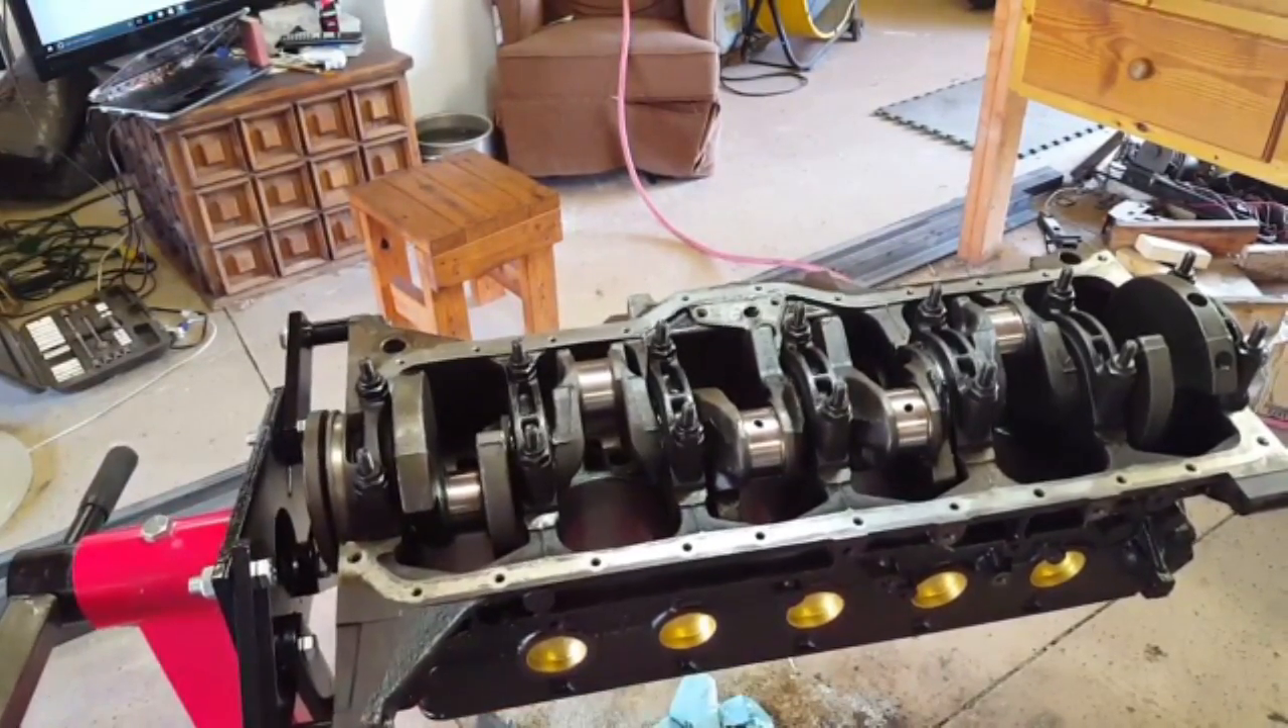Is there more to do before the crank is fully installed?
No.